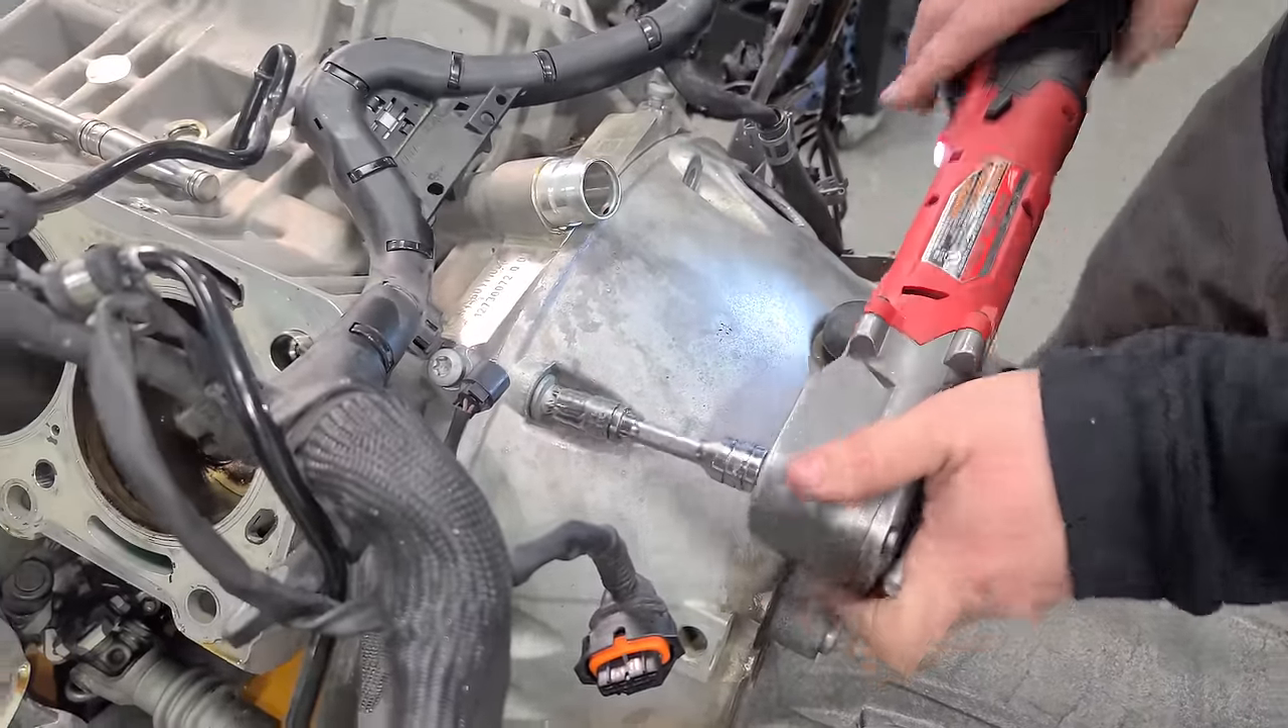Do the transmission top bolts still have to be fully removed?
Yes.